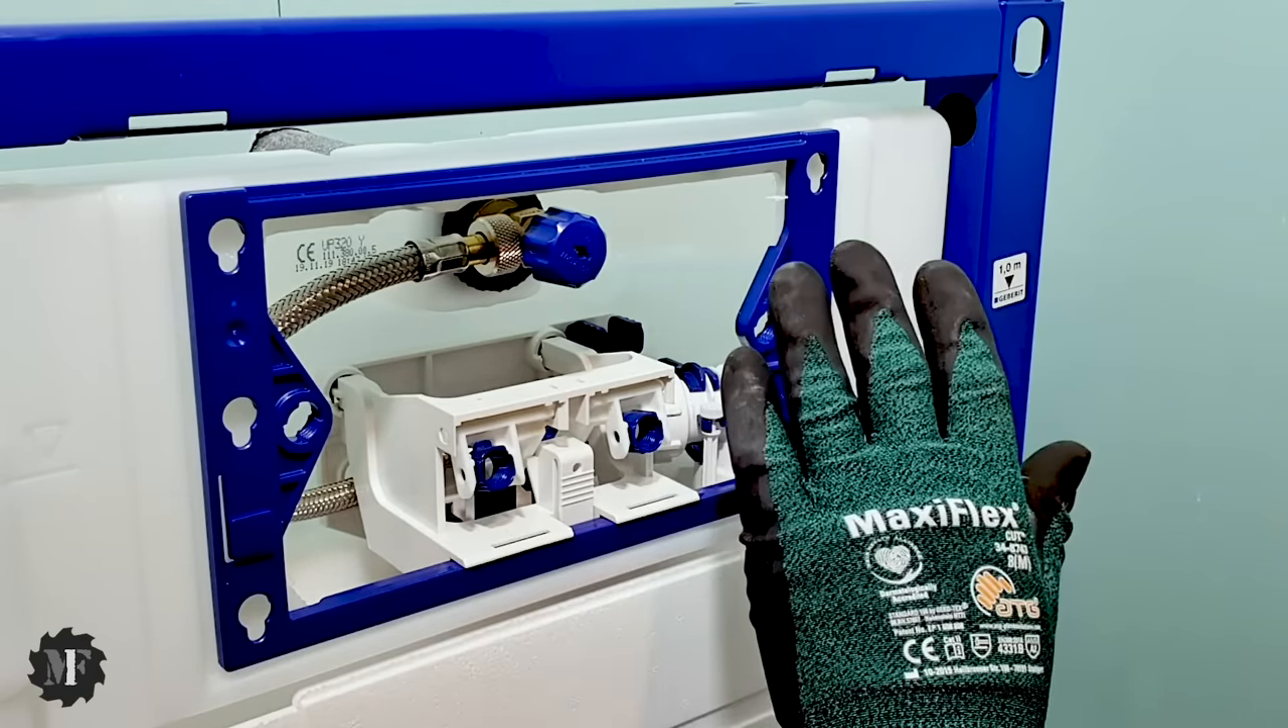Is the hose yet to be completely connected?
No.